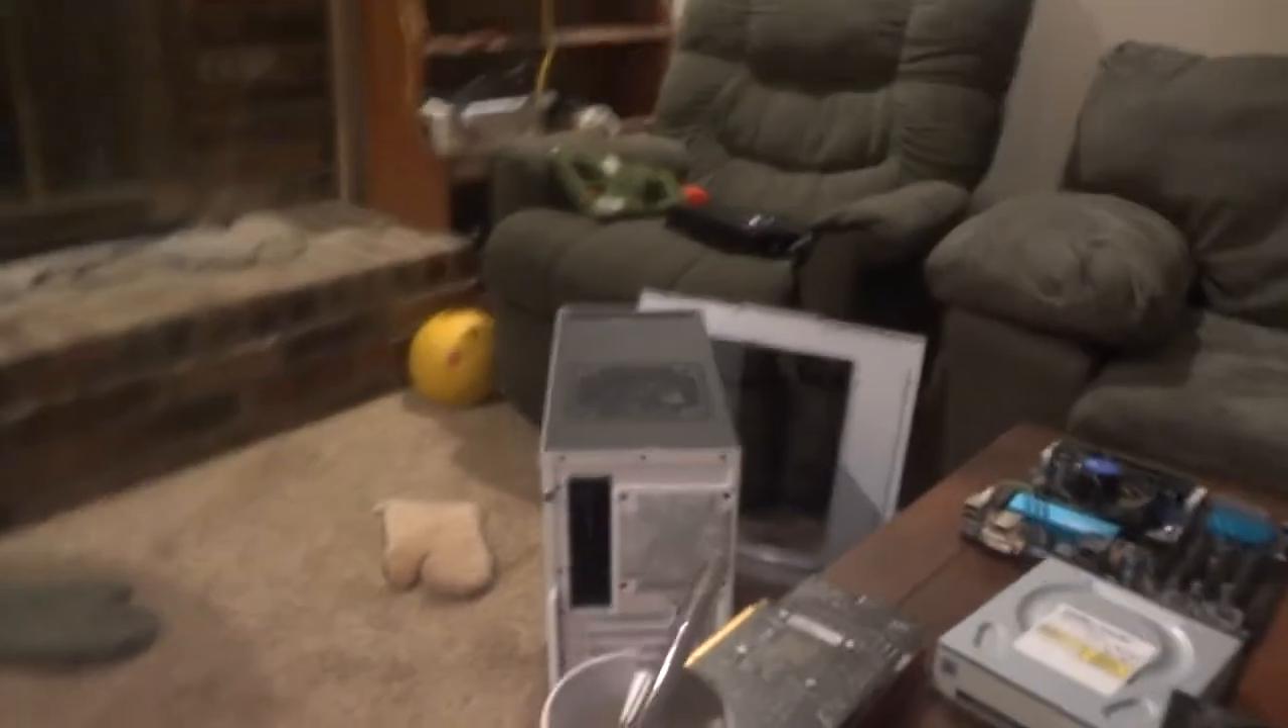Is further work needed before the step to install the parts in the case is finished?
Yes.